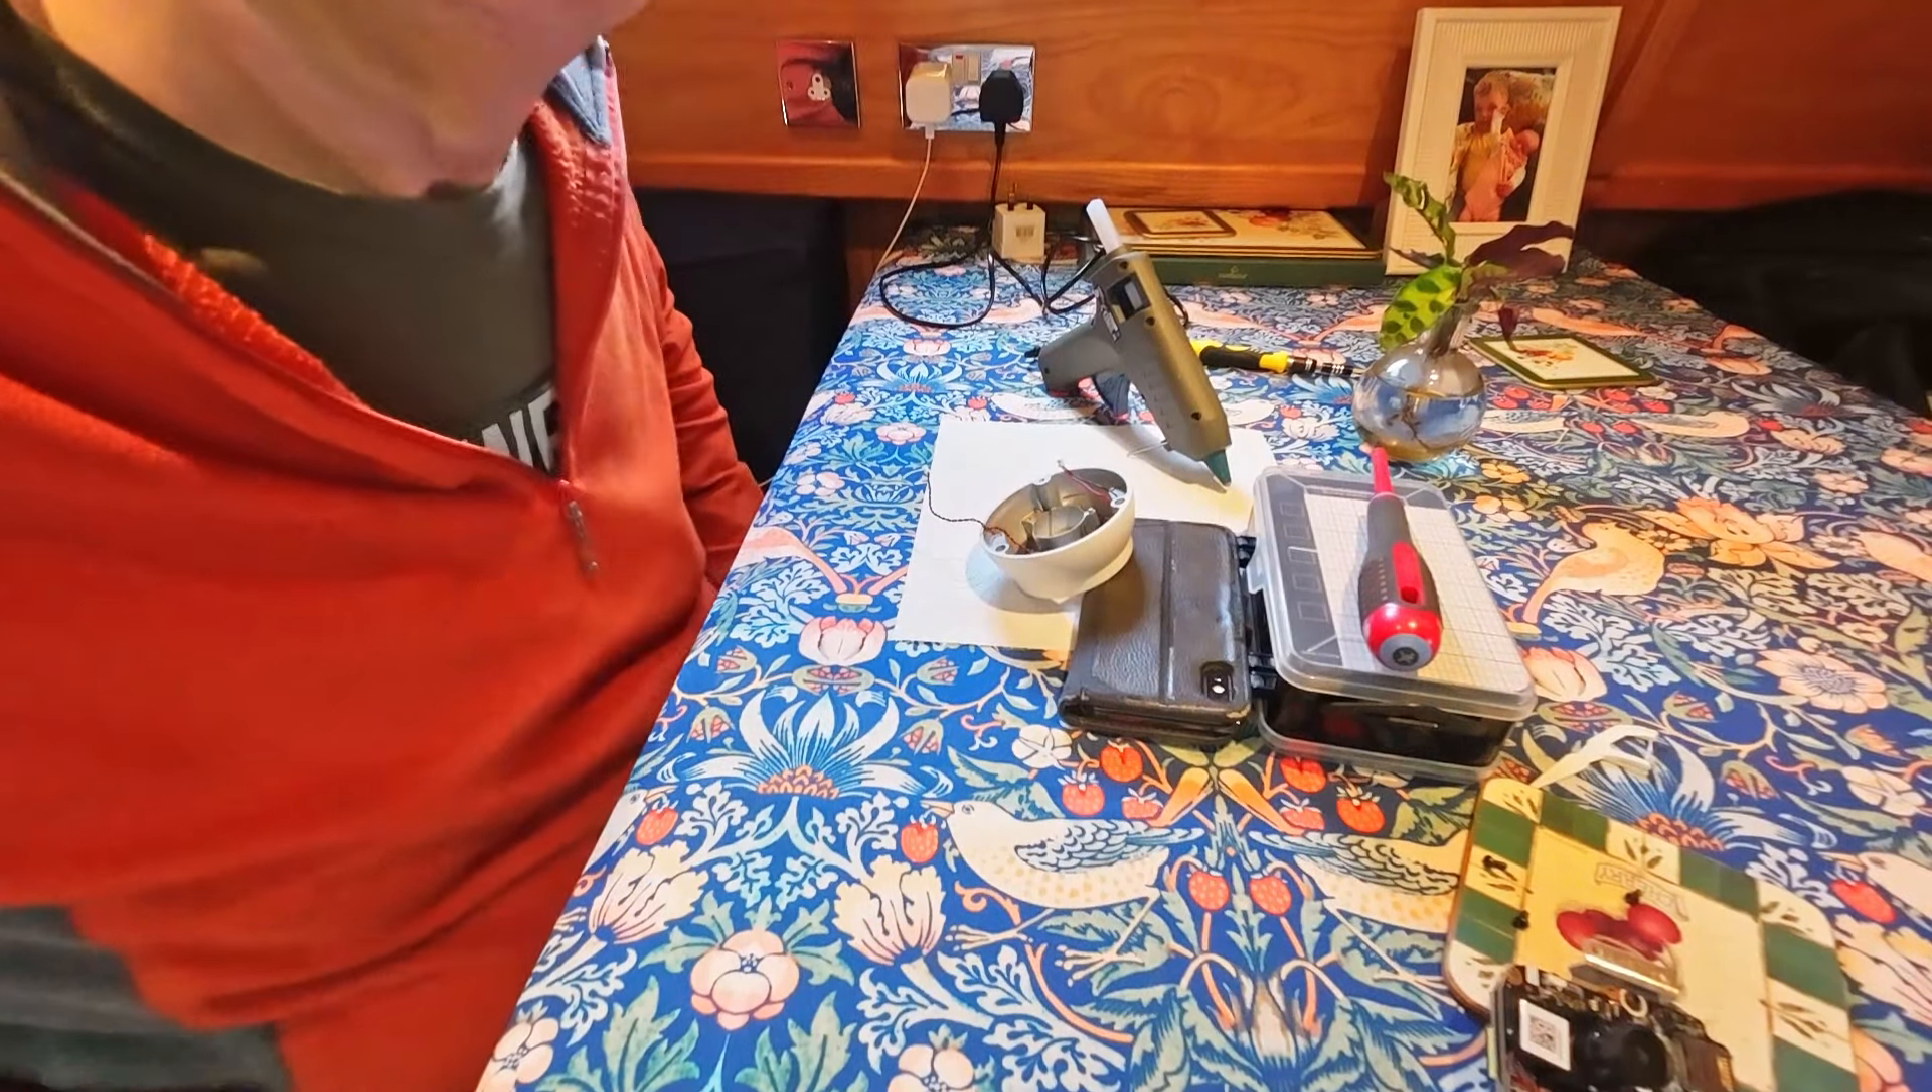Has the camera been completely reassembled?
No.